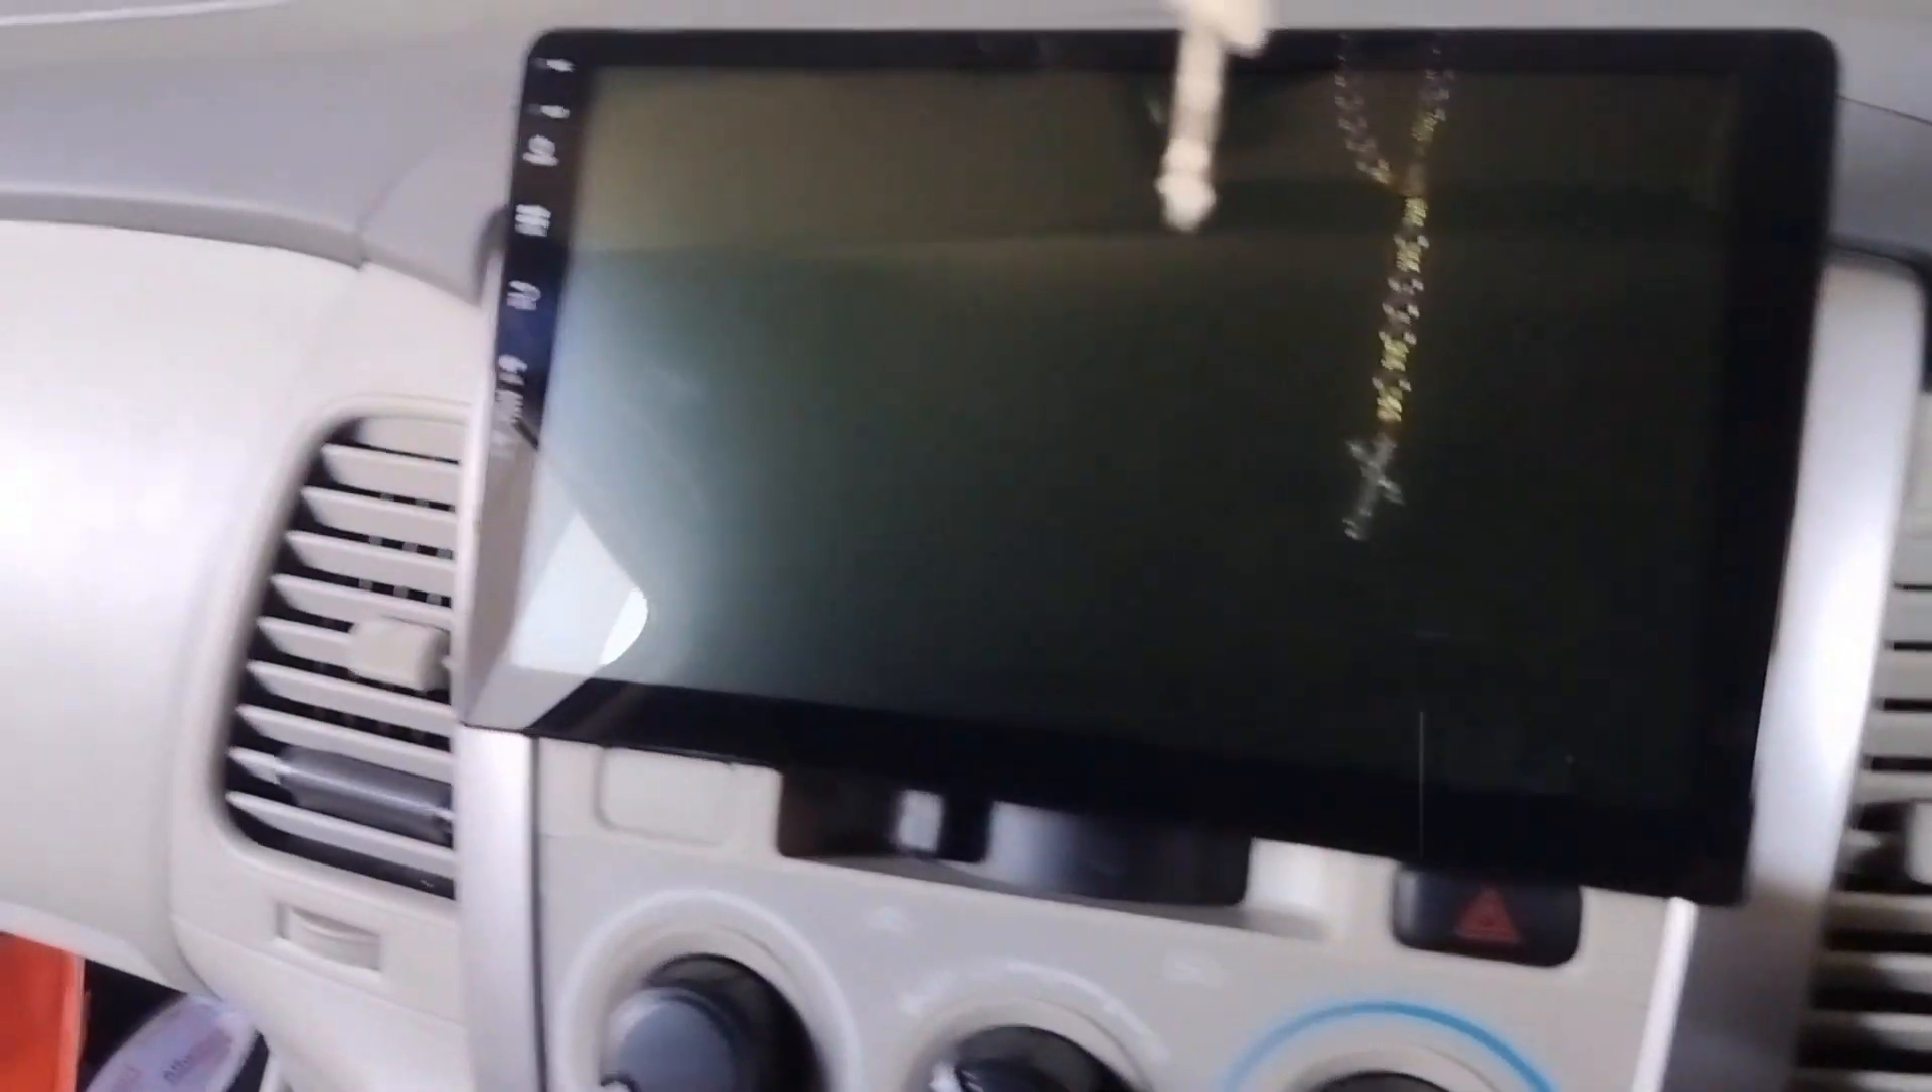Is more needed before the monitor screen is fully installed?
No.